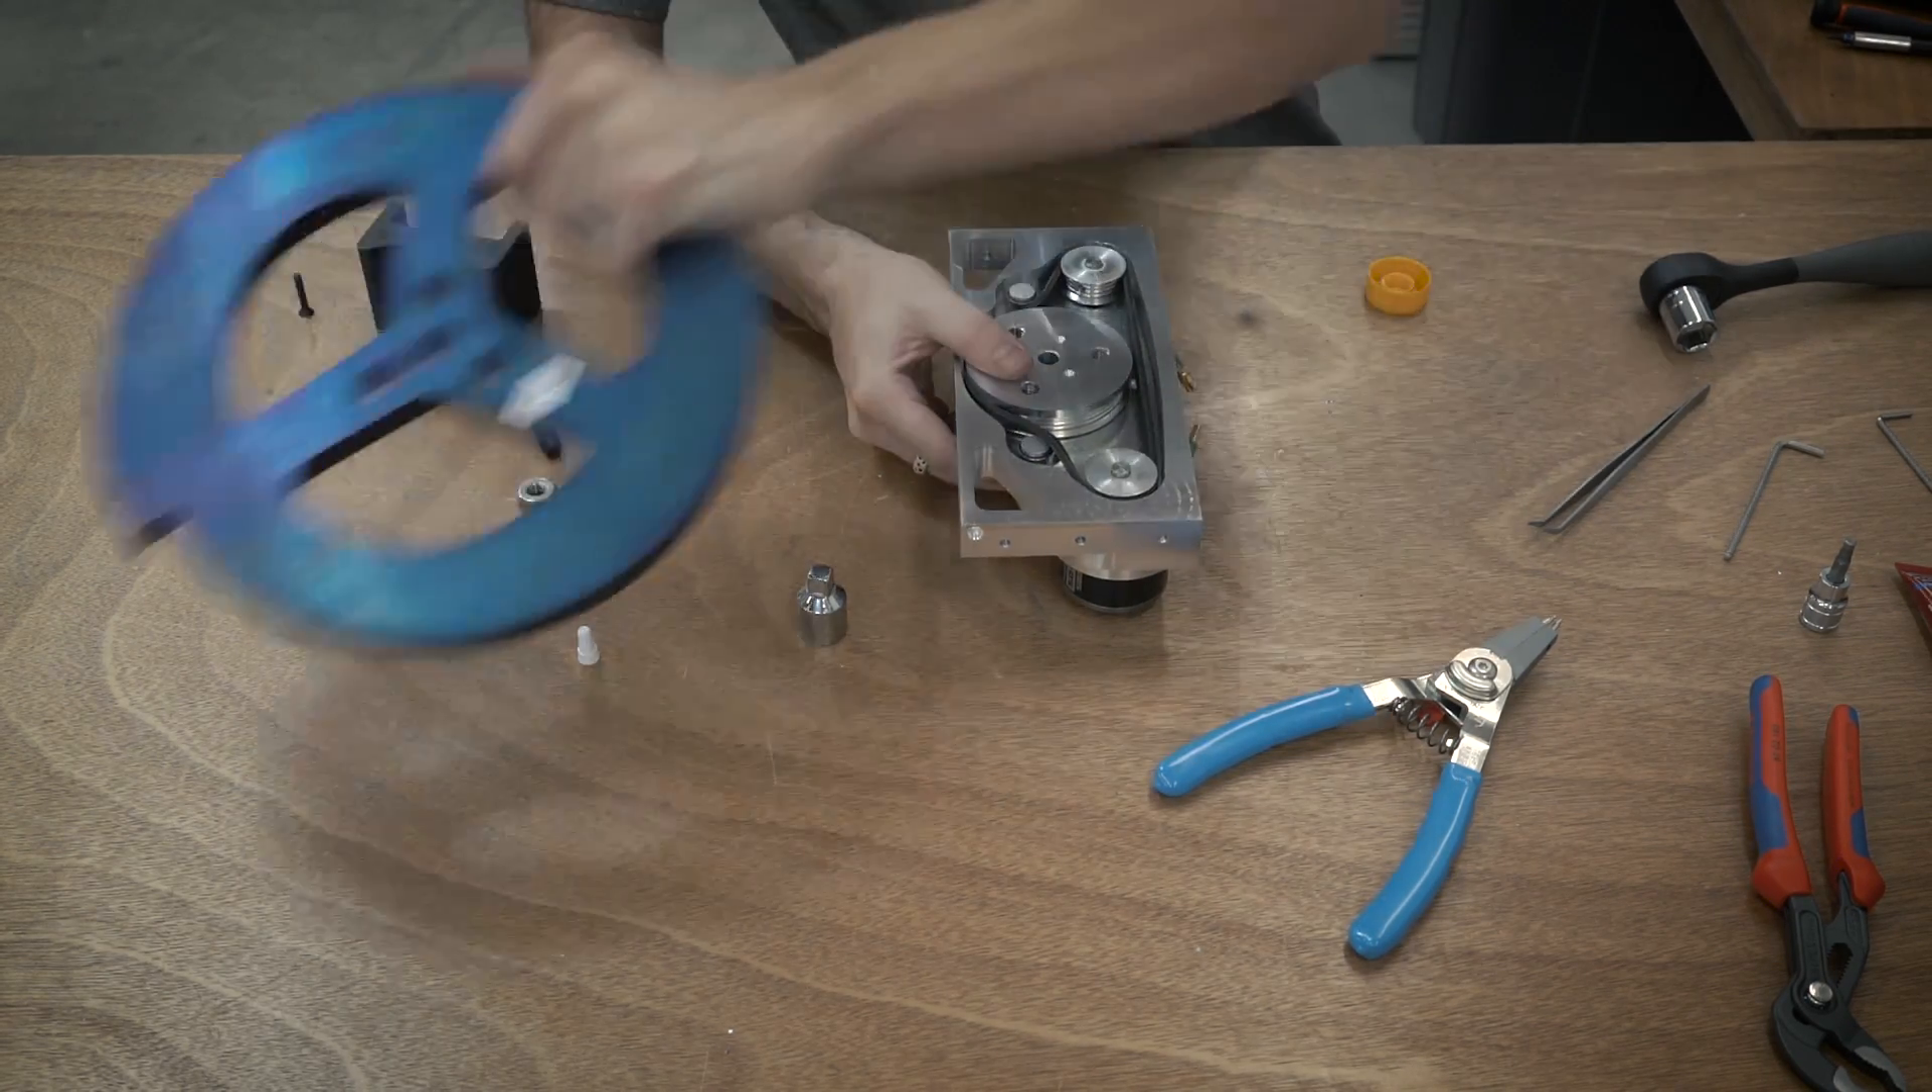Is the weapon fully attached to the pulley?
No.